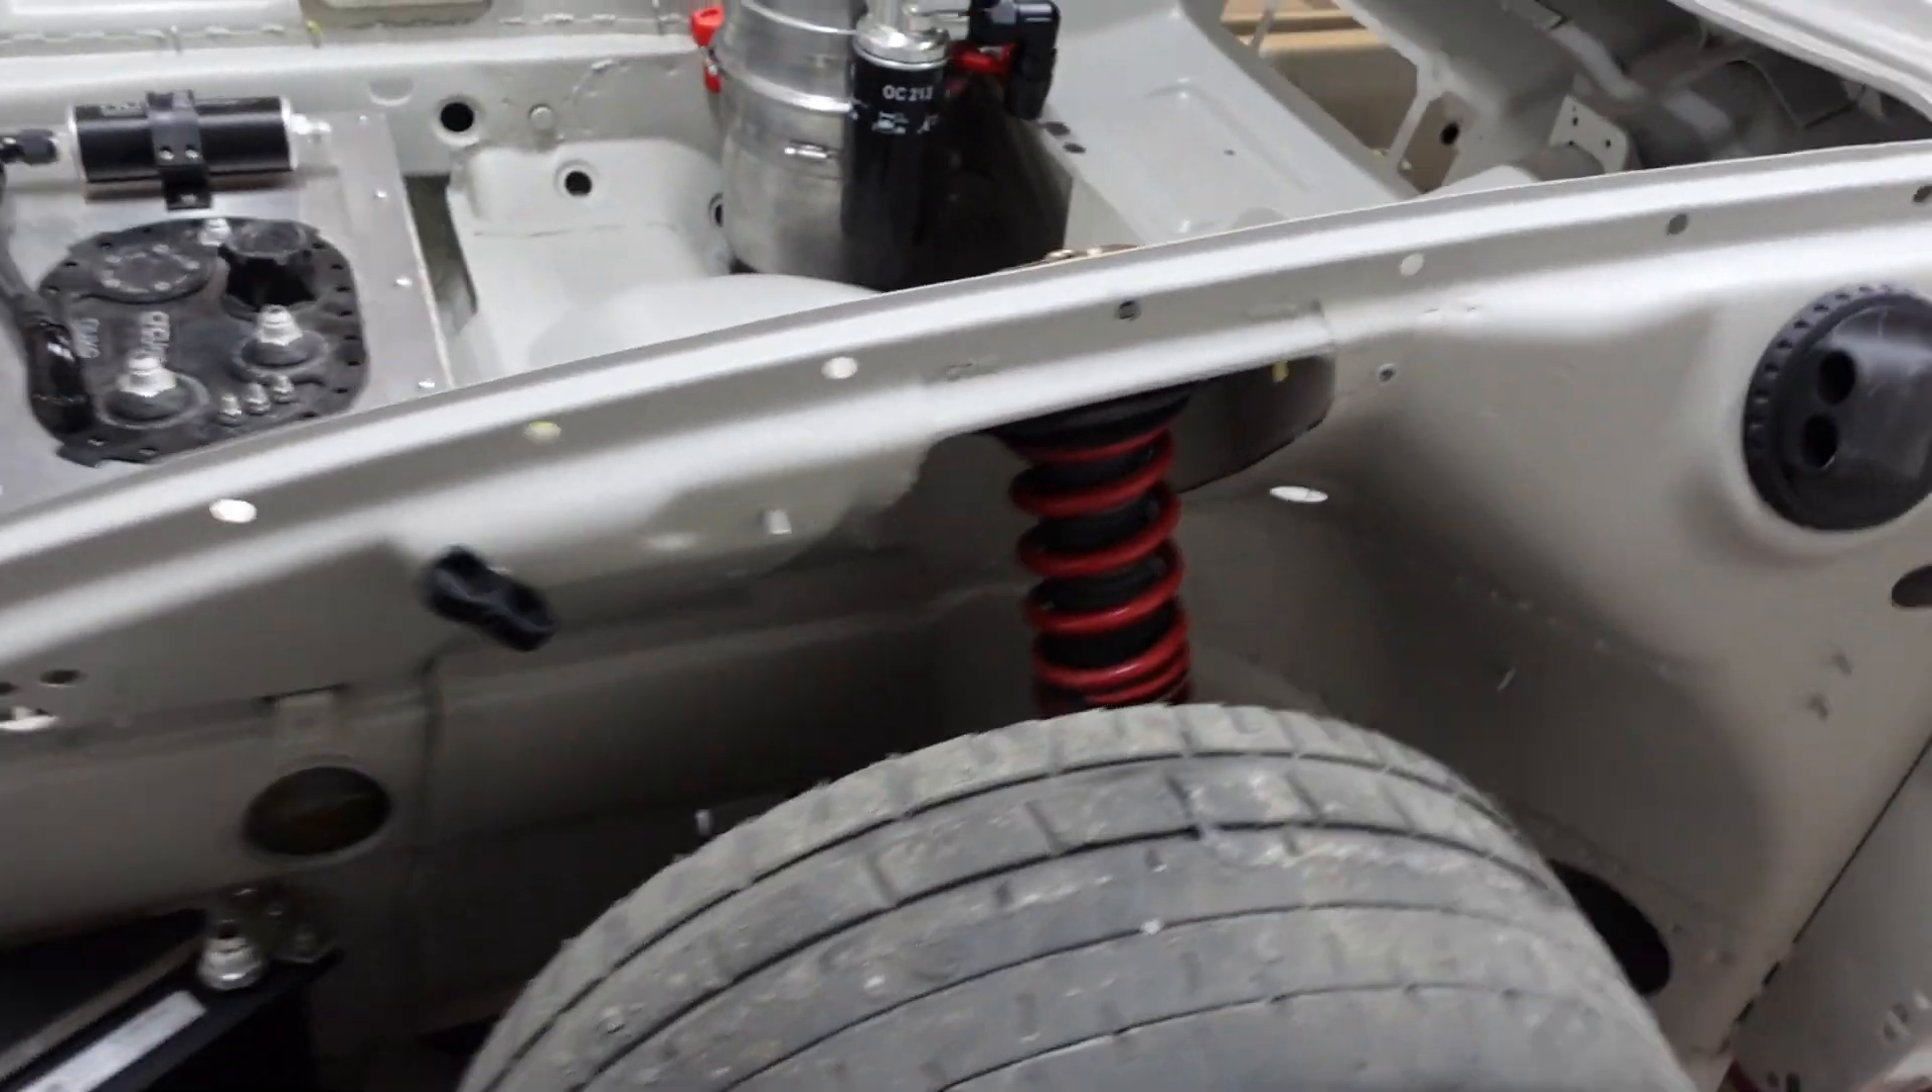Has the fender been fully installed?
No.